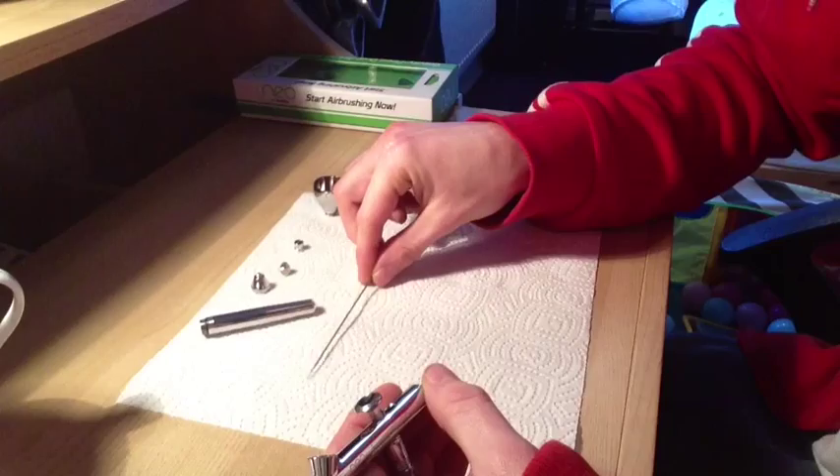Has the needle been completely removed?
Yes.